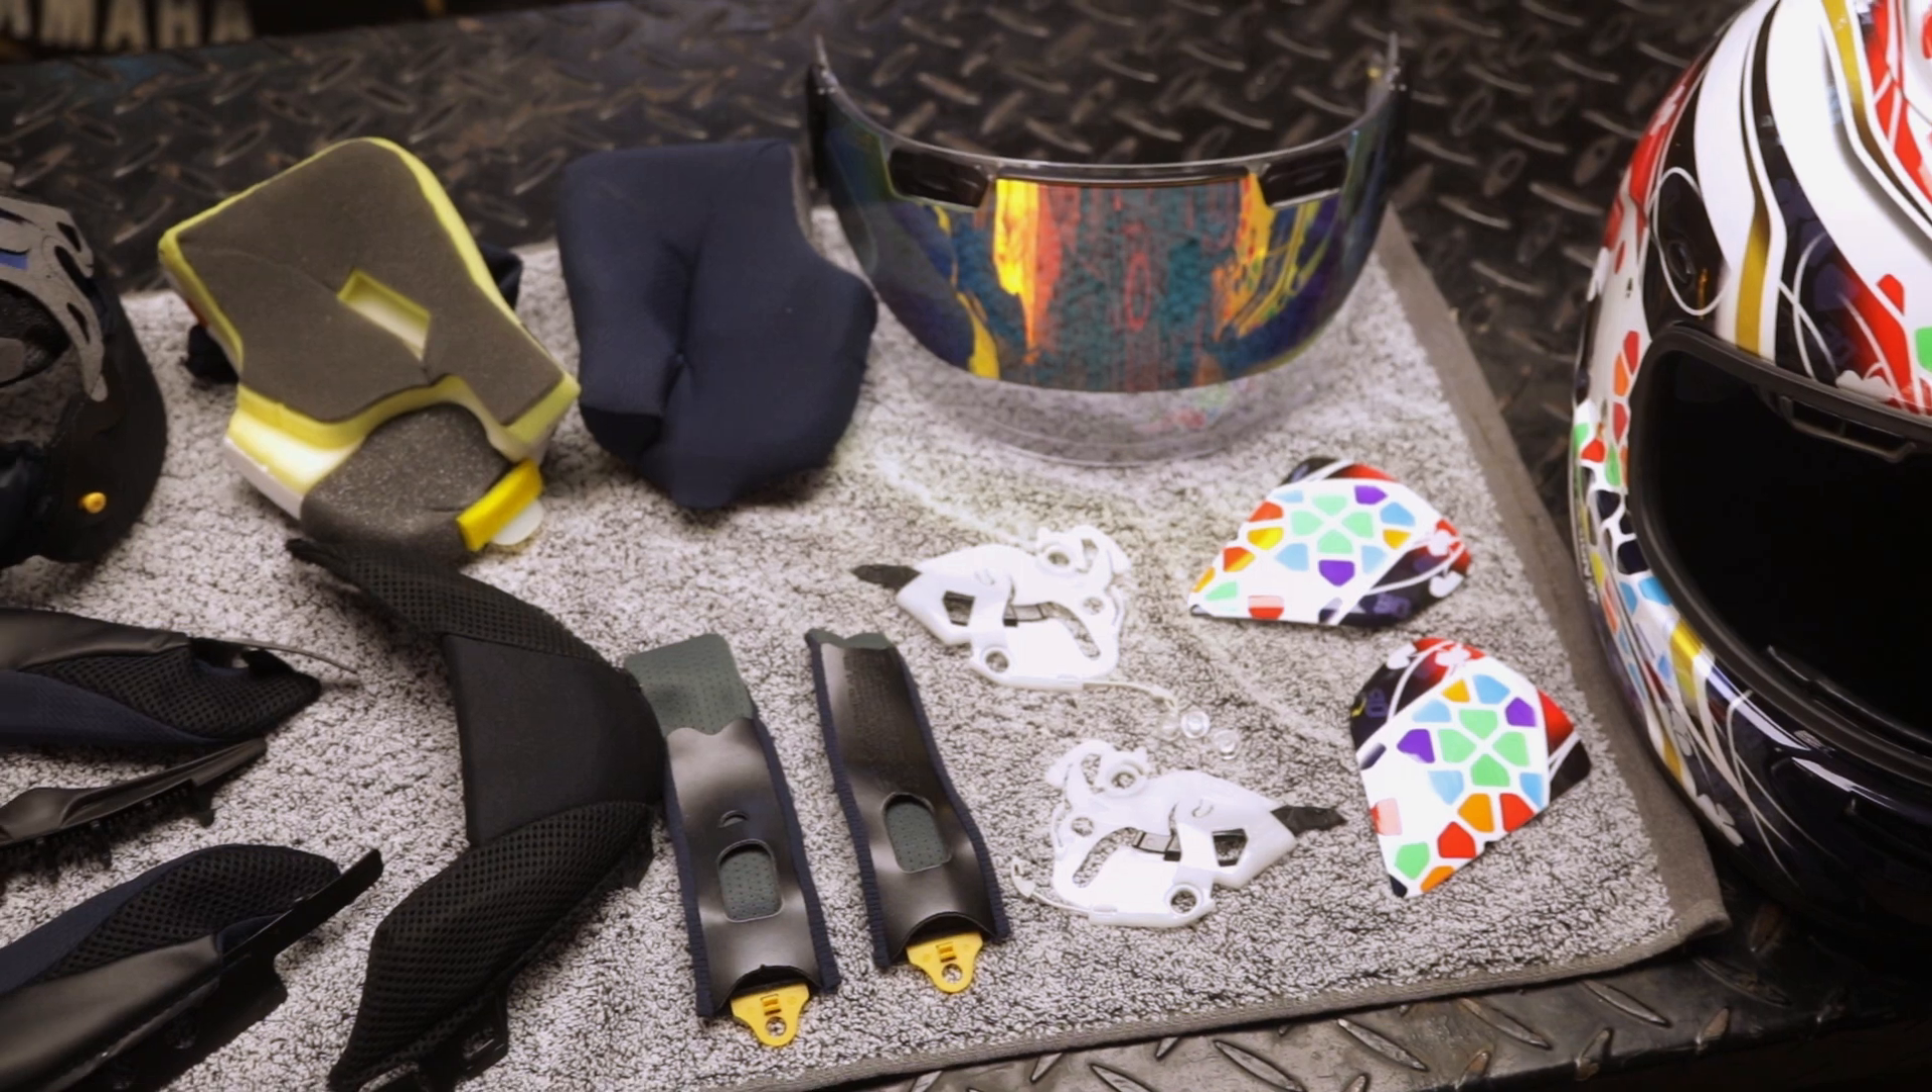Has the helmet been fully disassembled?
Yes.